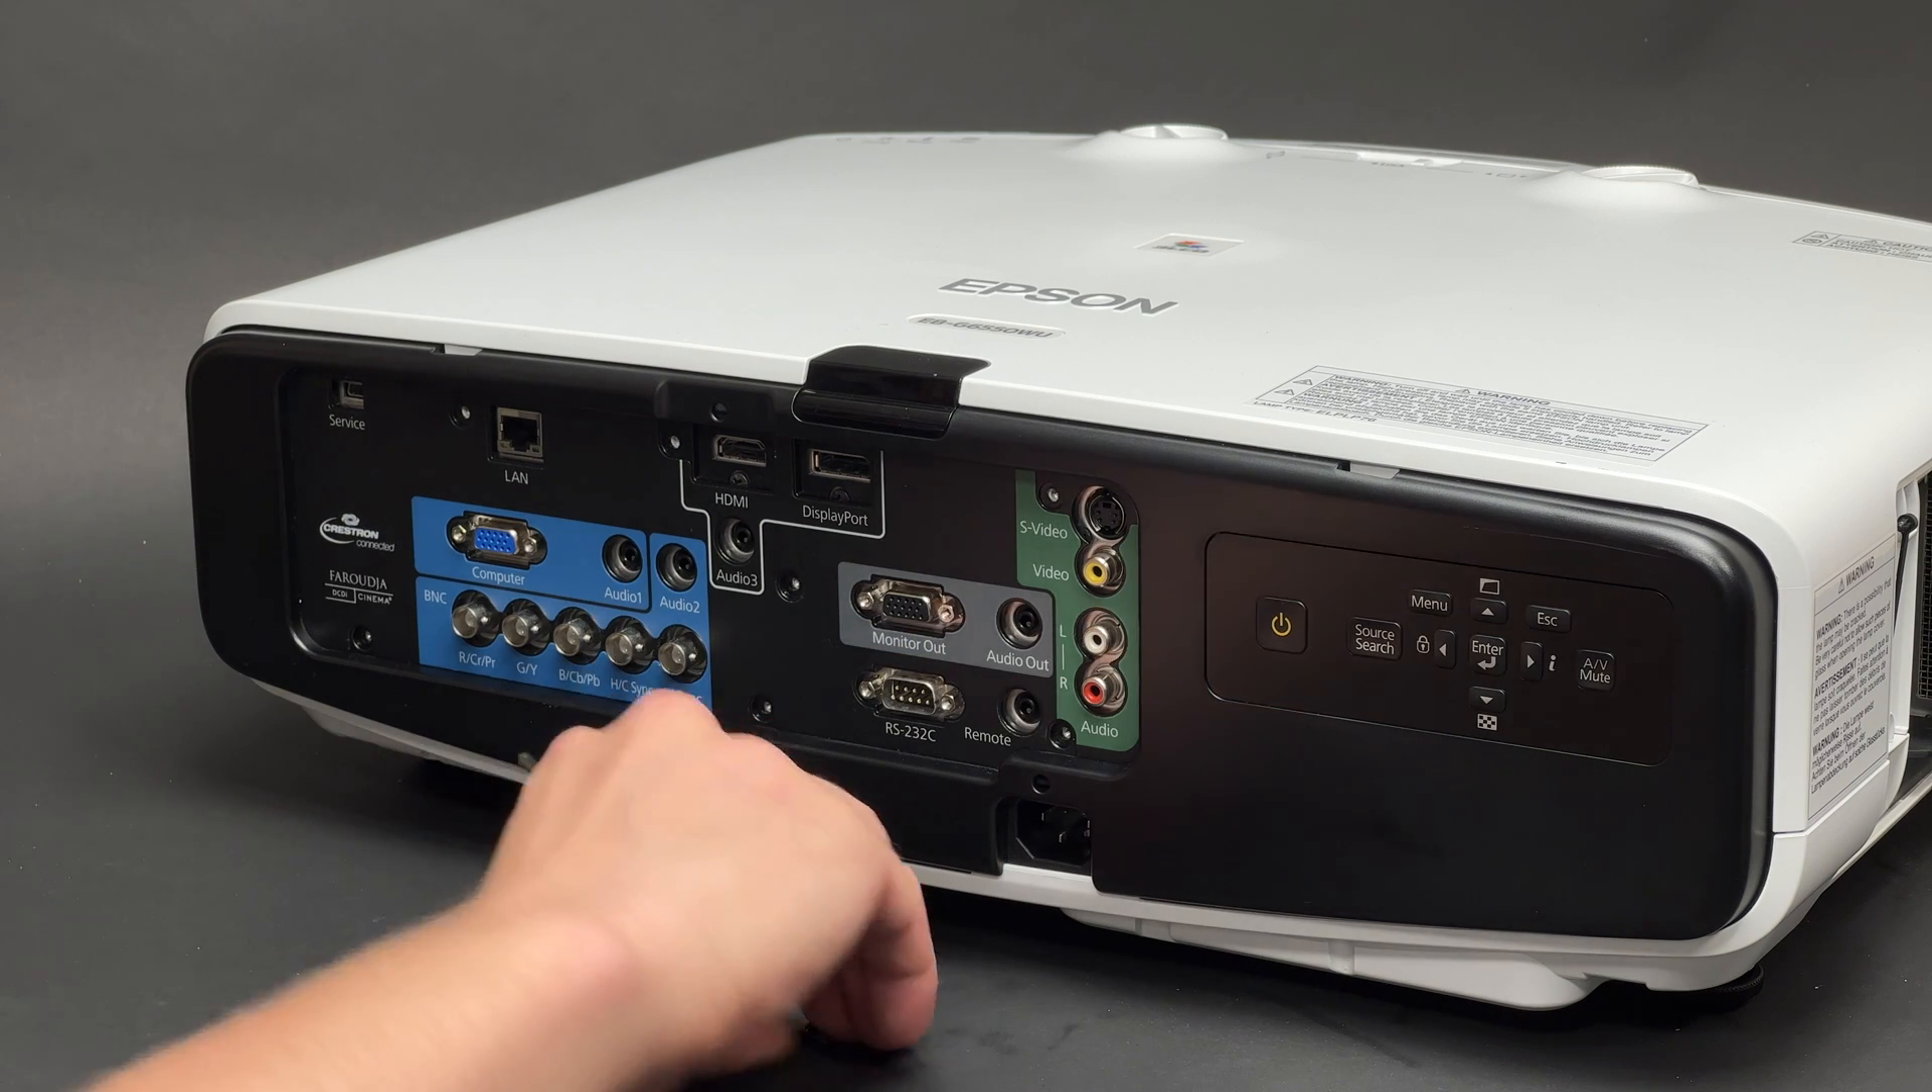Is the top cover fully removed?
No.